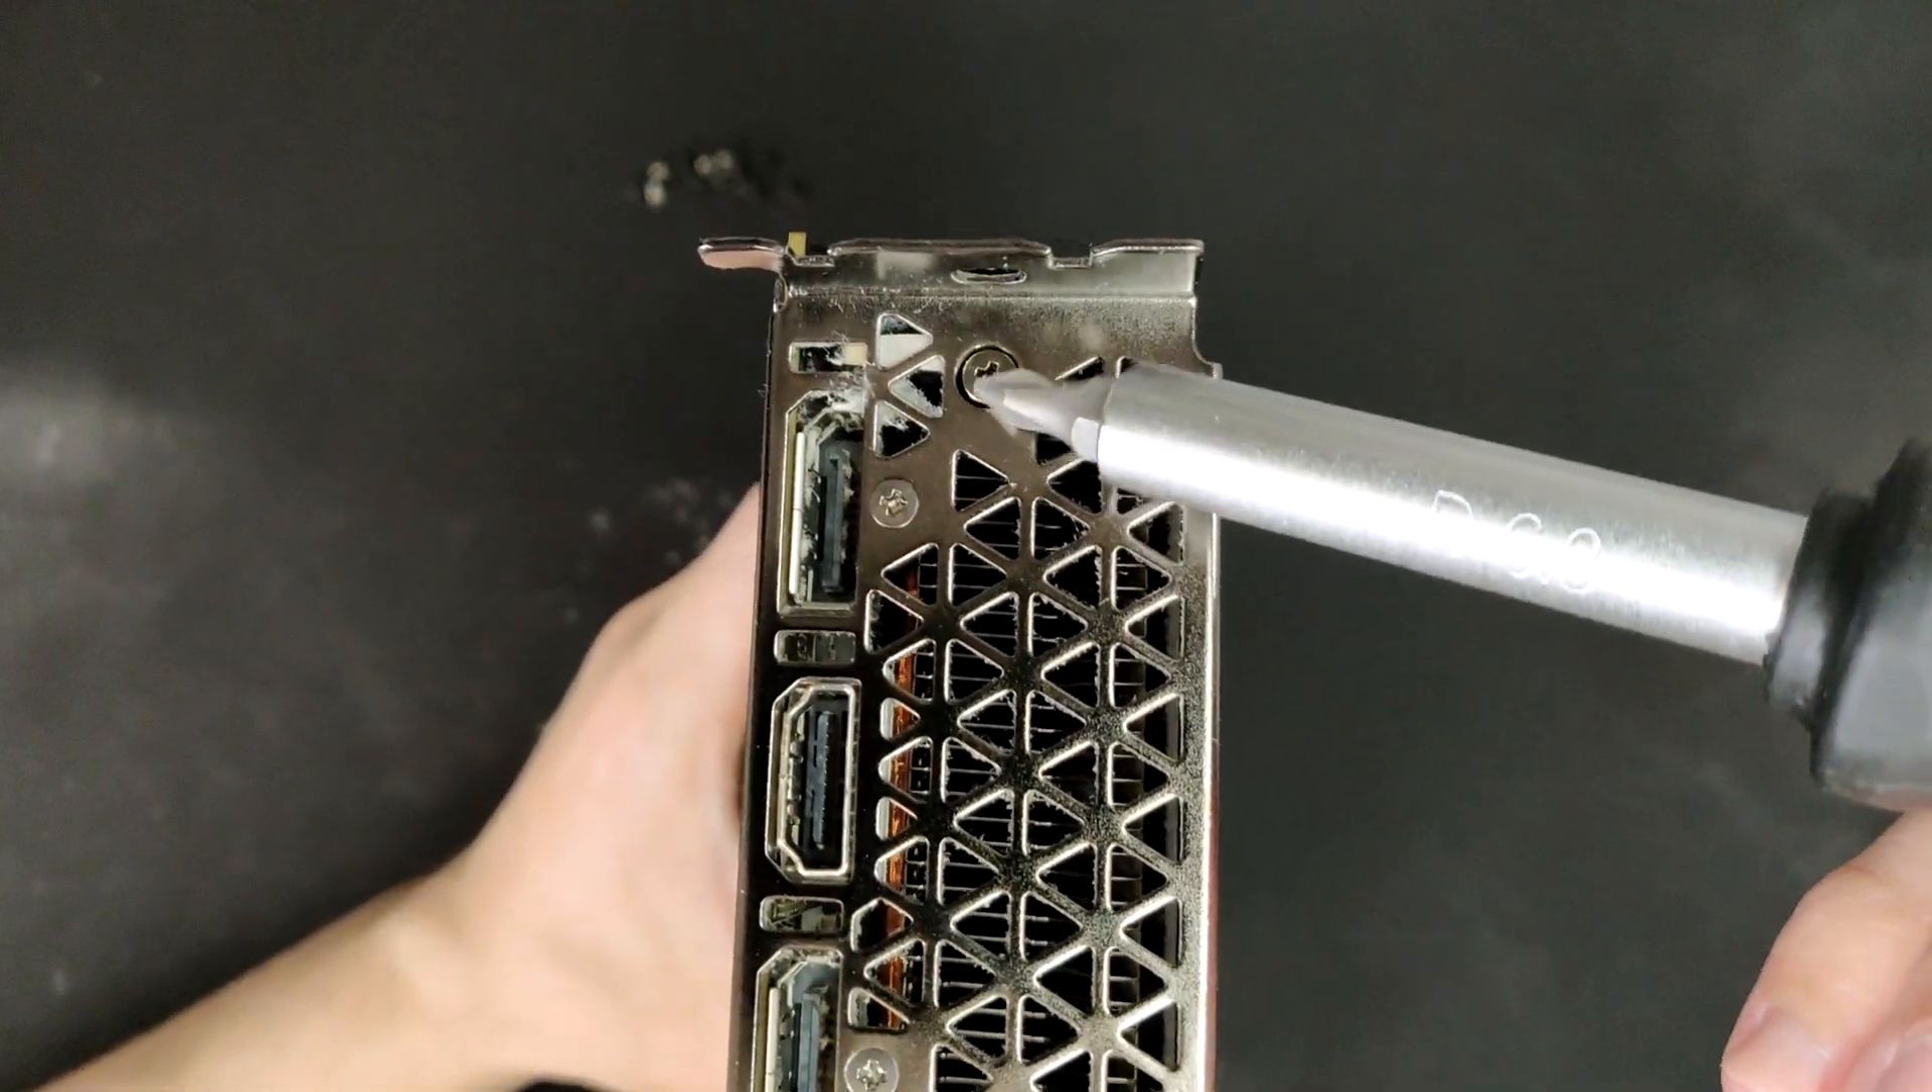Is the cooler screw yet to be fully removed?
Yes.